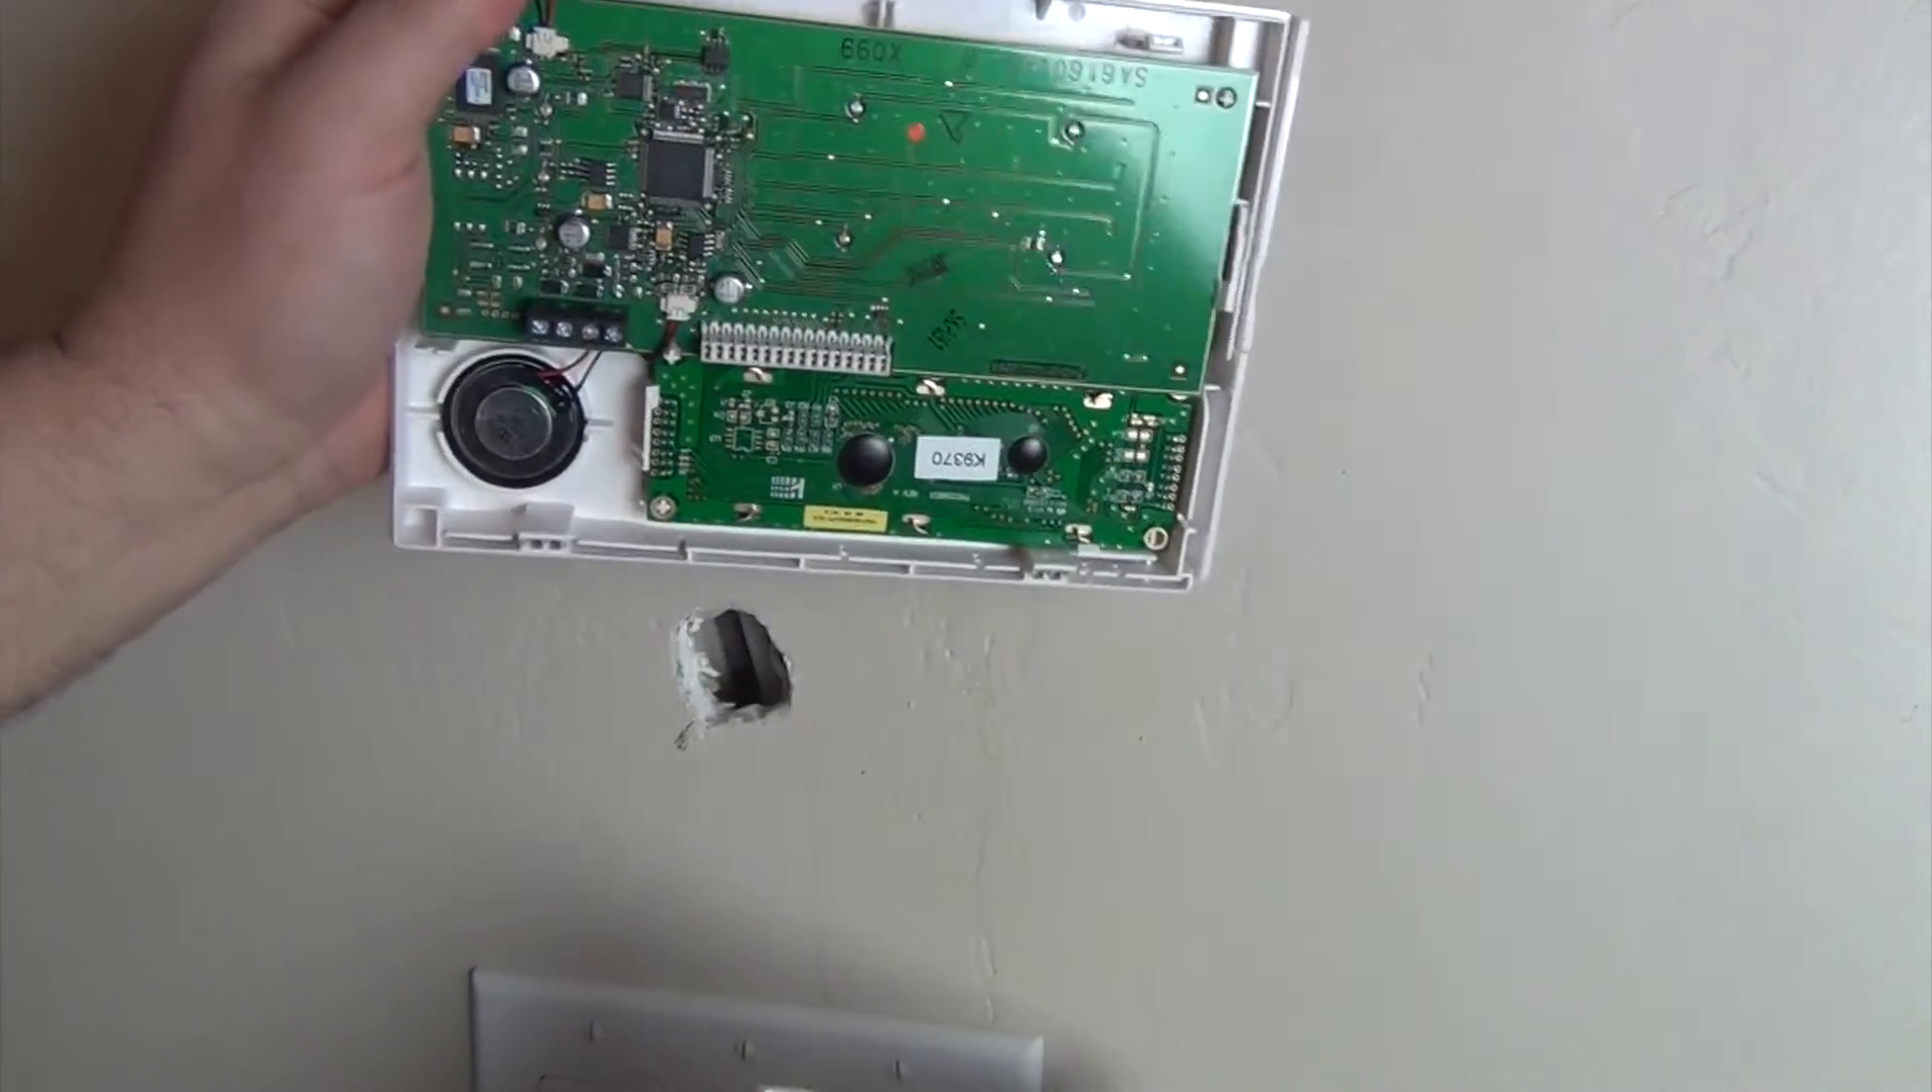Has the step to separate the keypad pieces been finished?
Yes.